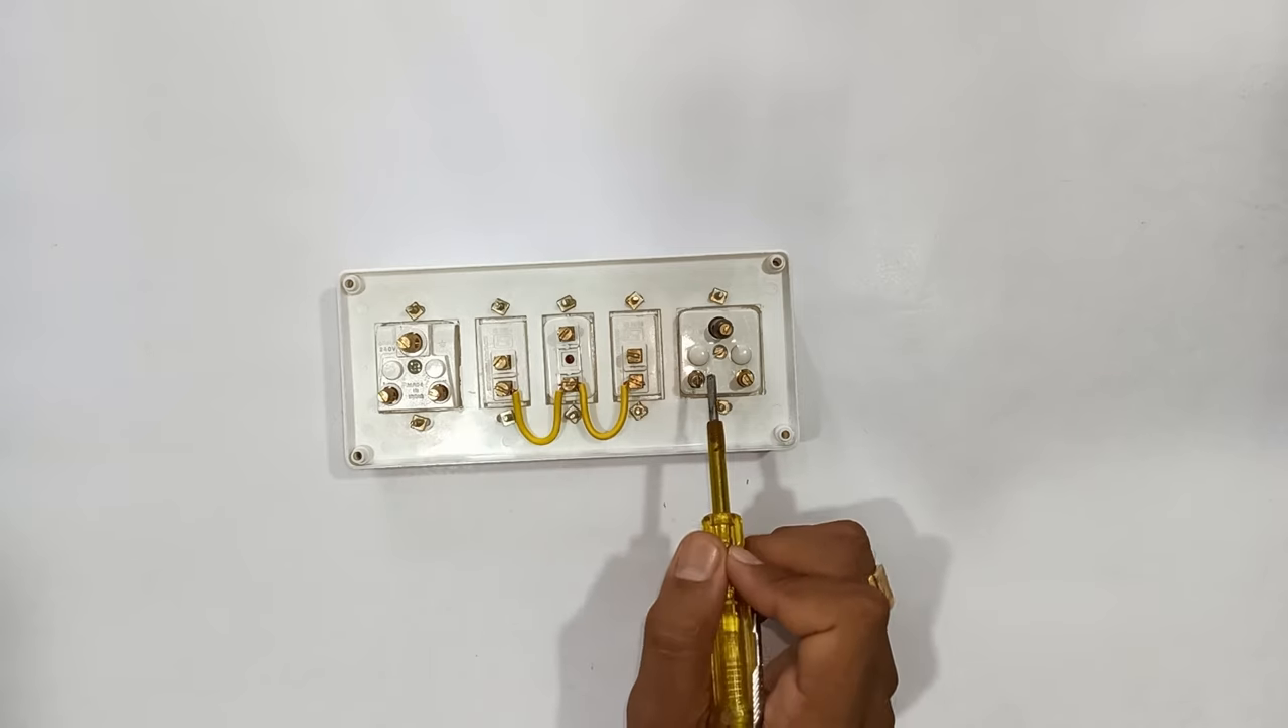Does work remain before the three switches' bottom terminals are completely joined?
No.